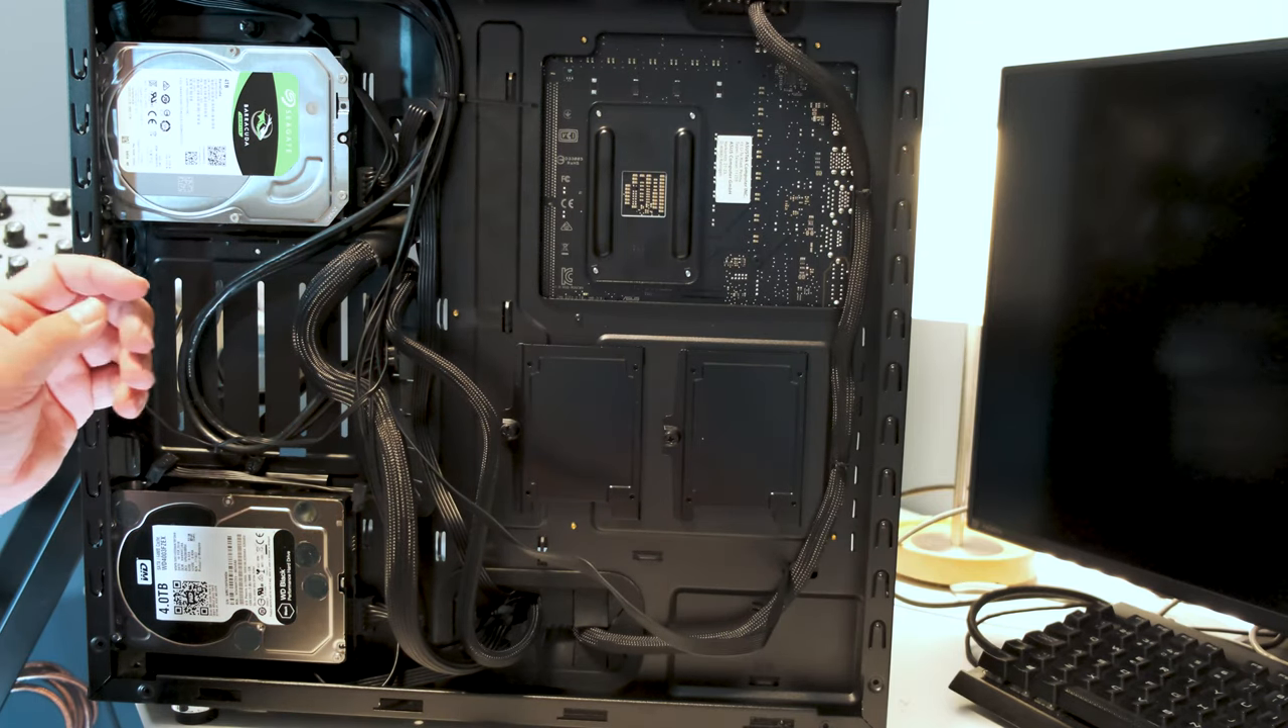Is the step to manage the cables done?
No.